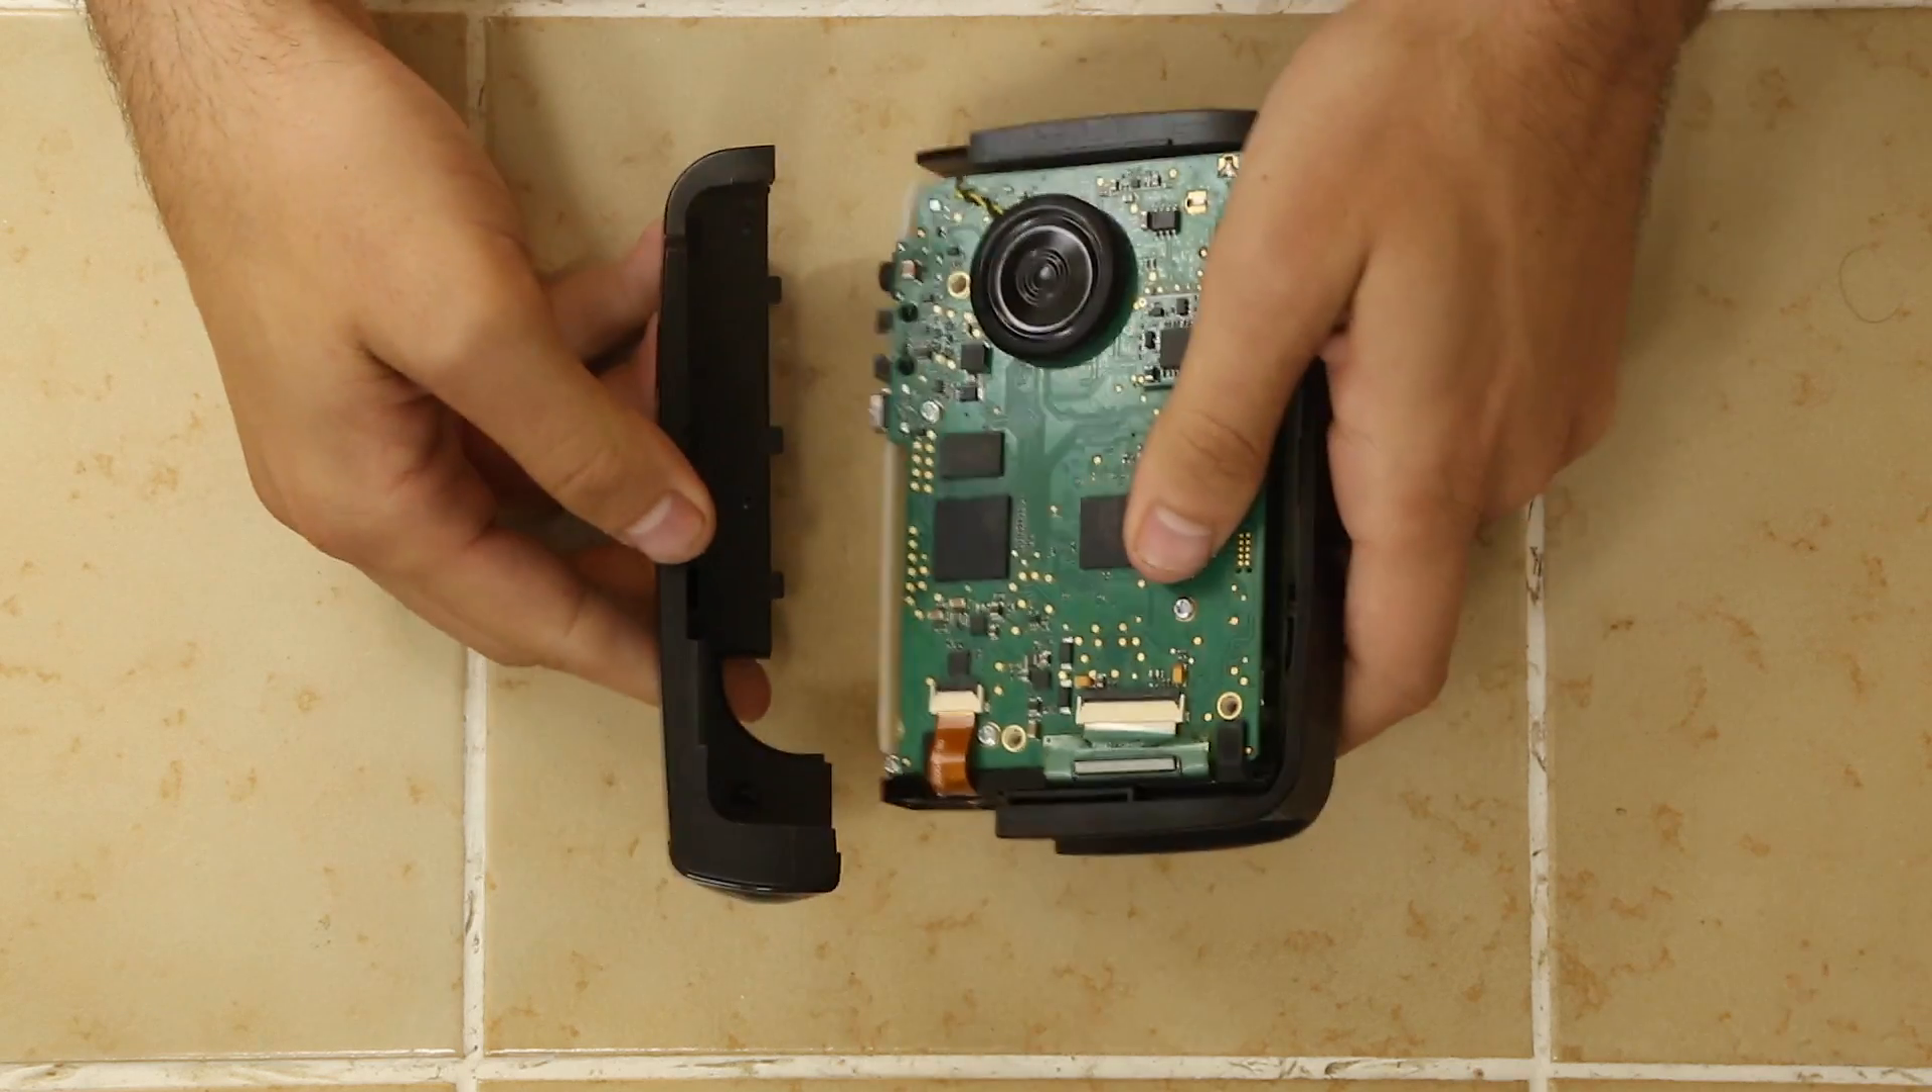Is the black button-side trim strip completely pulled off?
Yes.